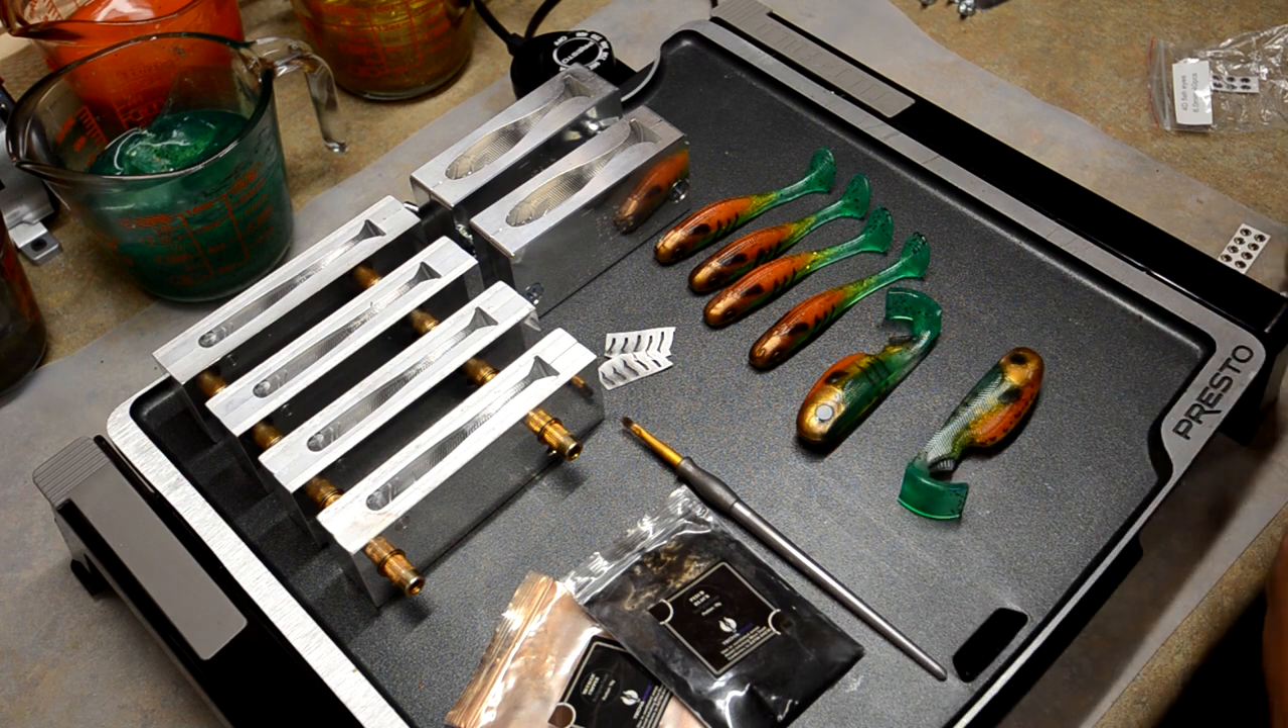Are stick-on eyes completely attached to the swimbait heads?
No.